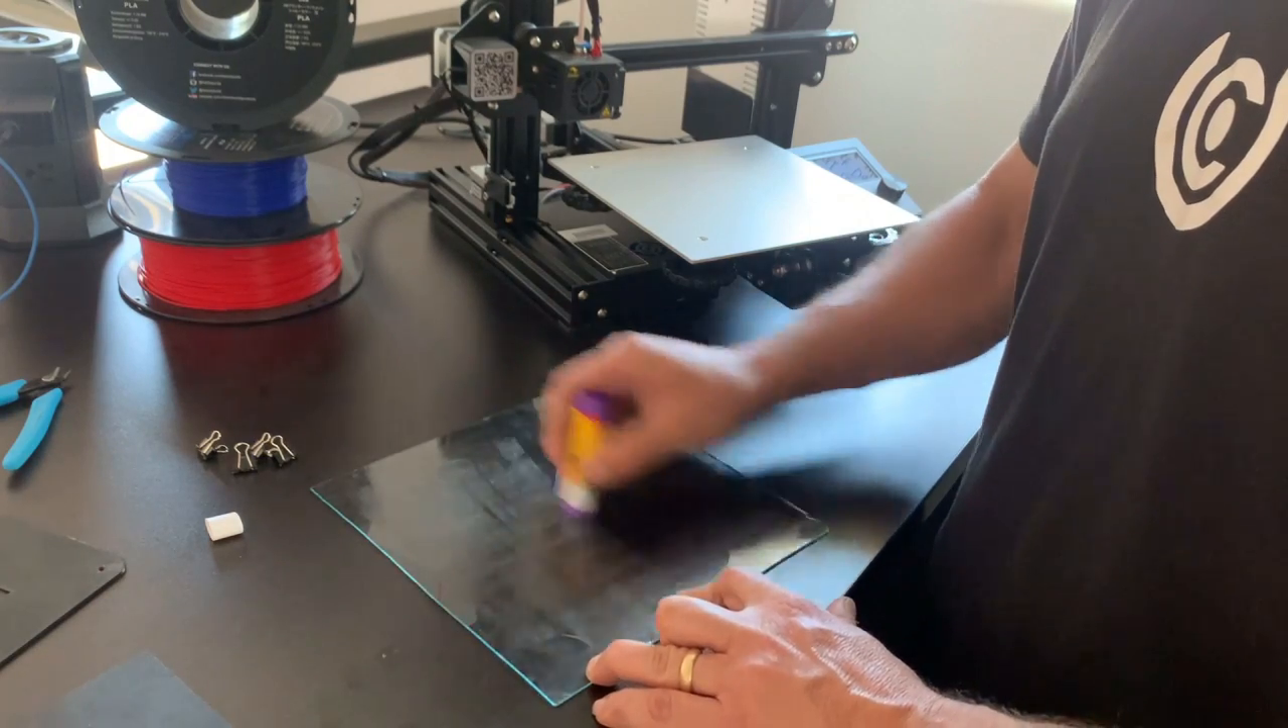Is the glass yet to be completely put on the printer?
Yes.